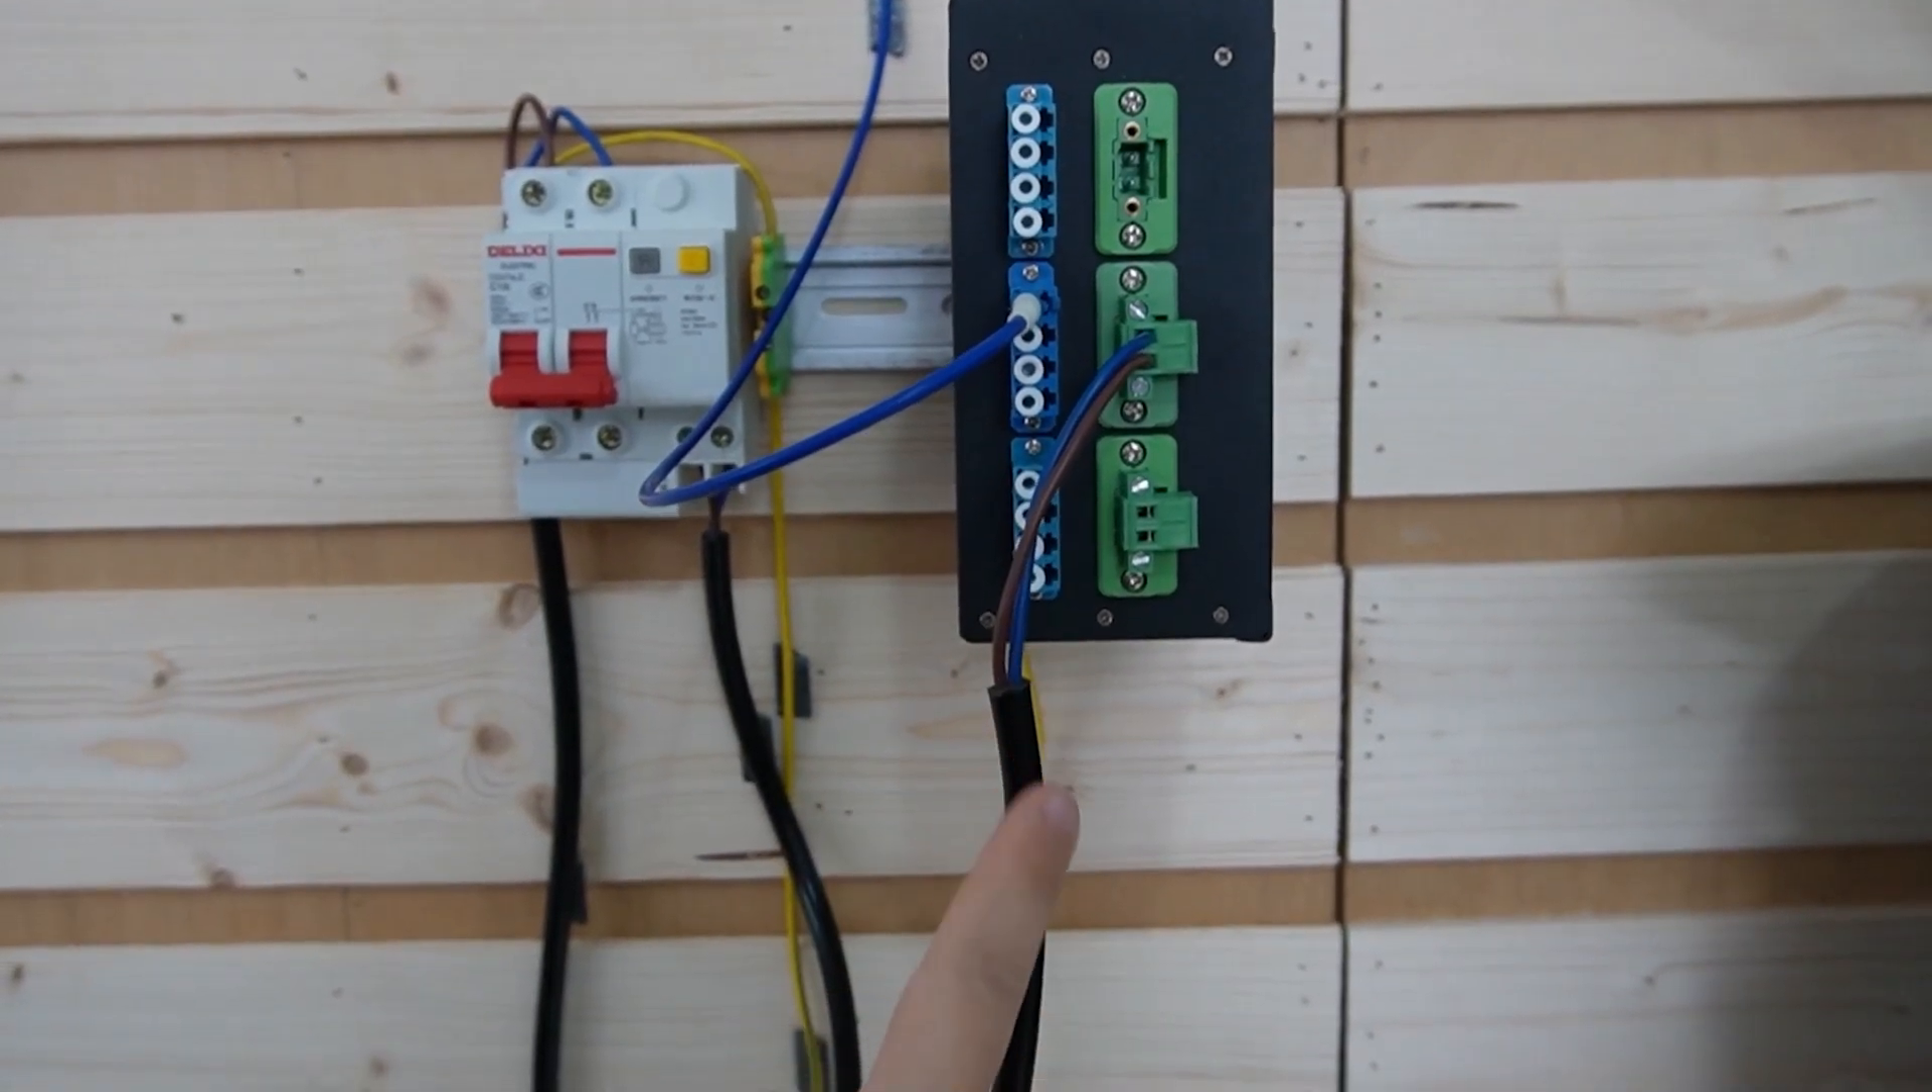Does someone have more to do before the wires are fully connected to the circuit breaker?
No.